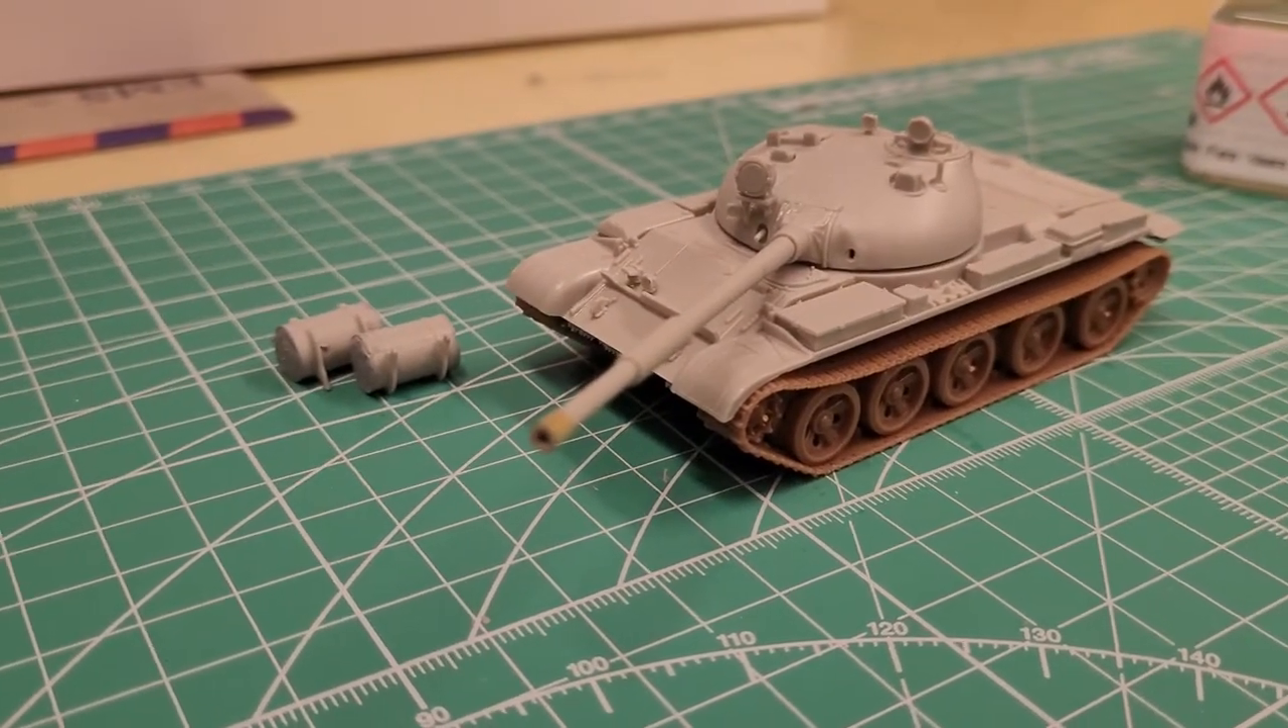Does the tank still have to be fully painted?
Yes.